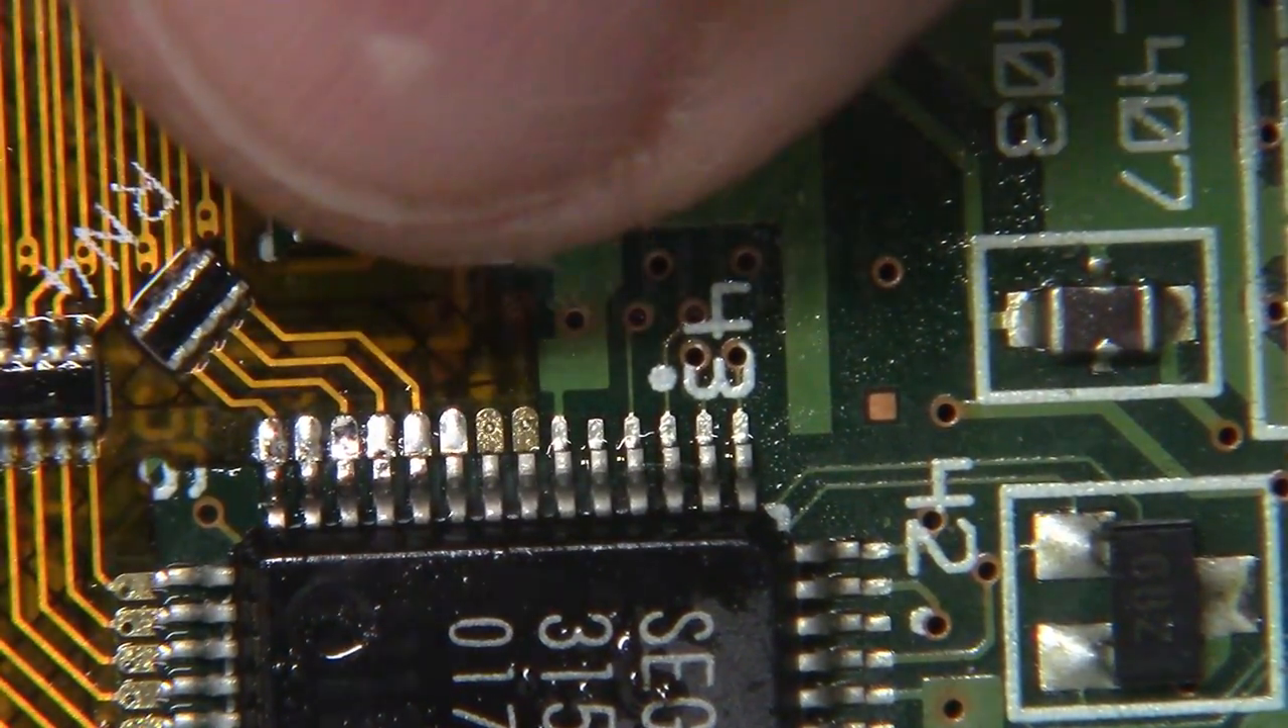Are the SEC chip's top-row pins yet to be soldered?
Yes.